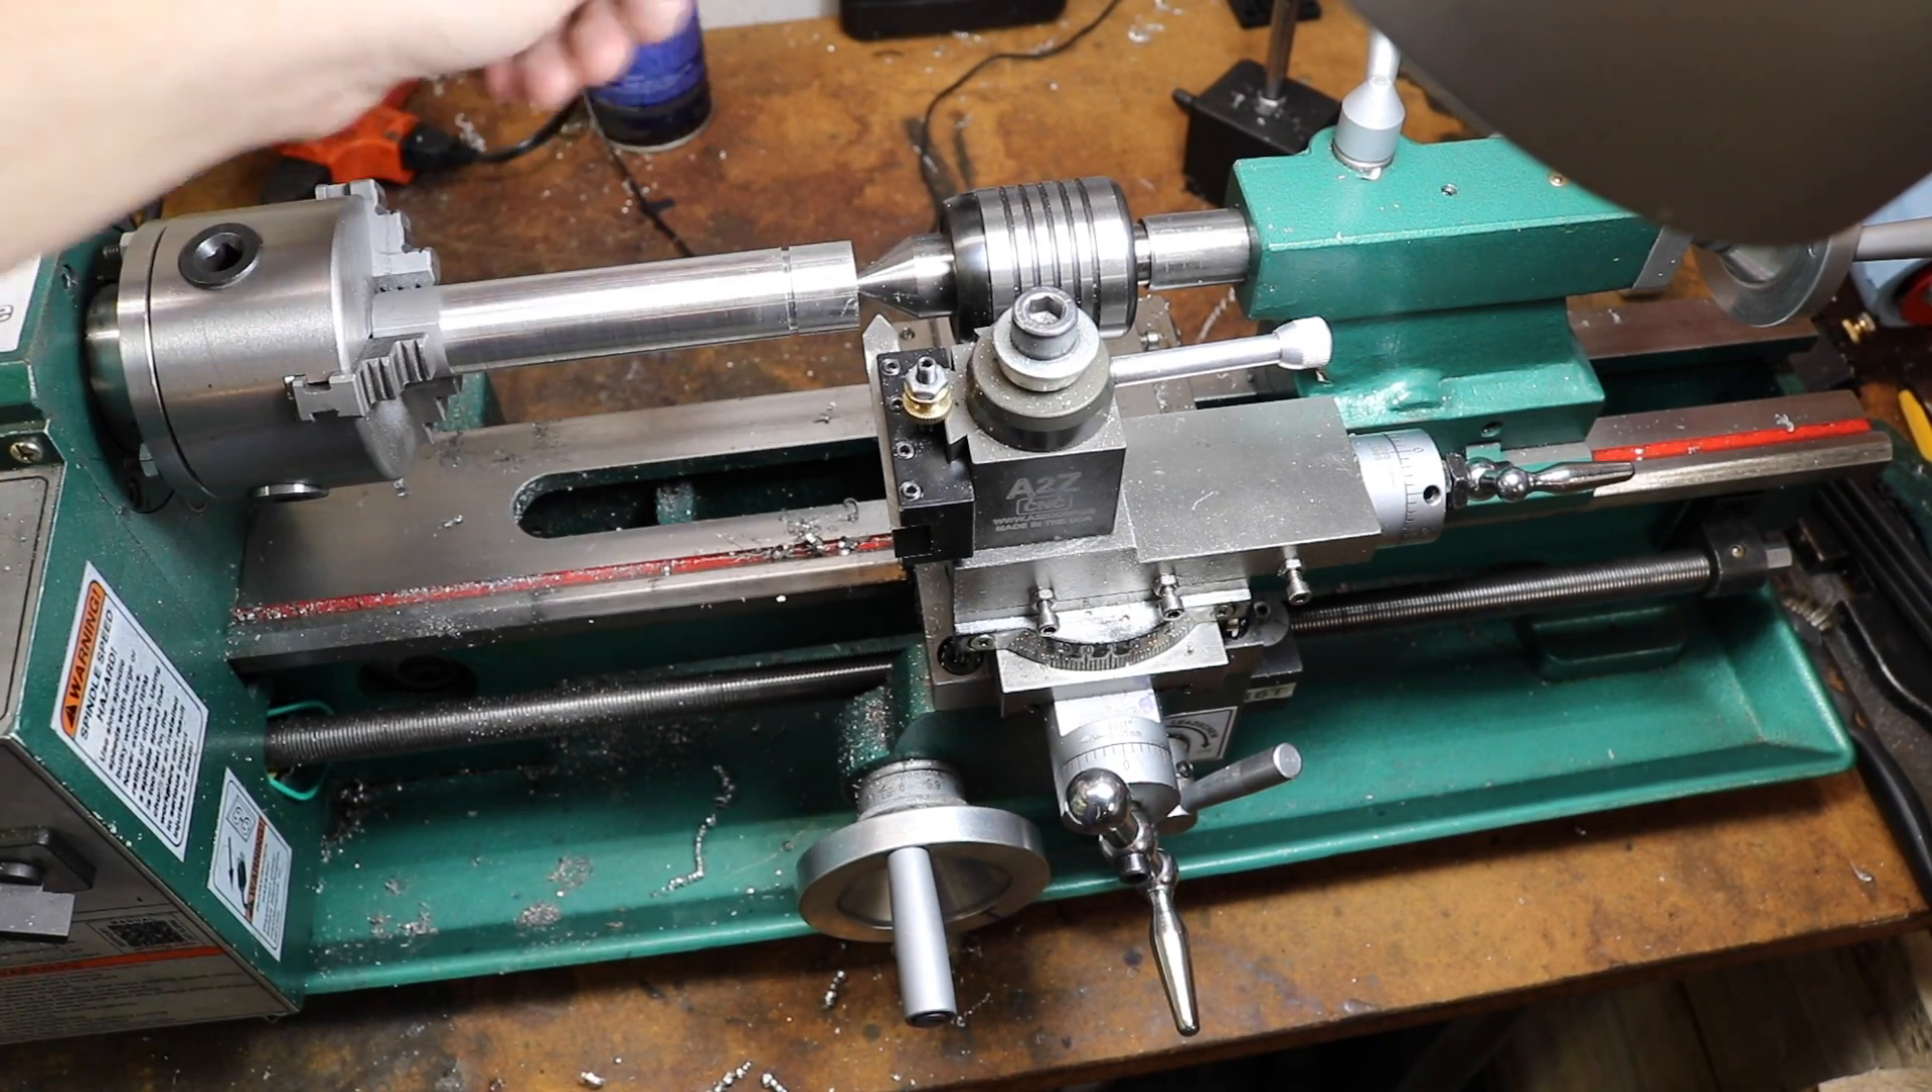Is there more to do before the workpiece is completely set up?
No.